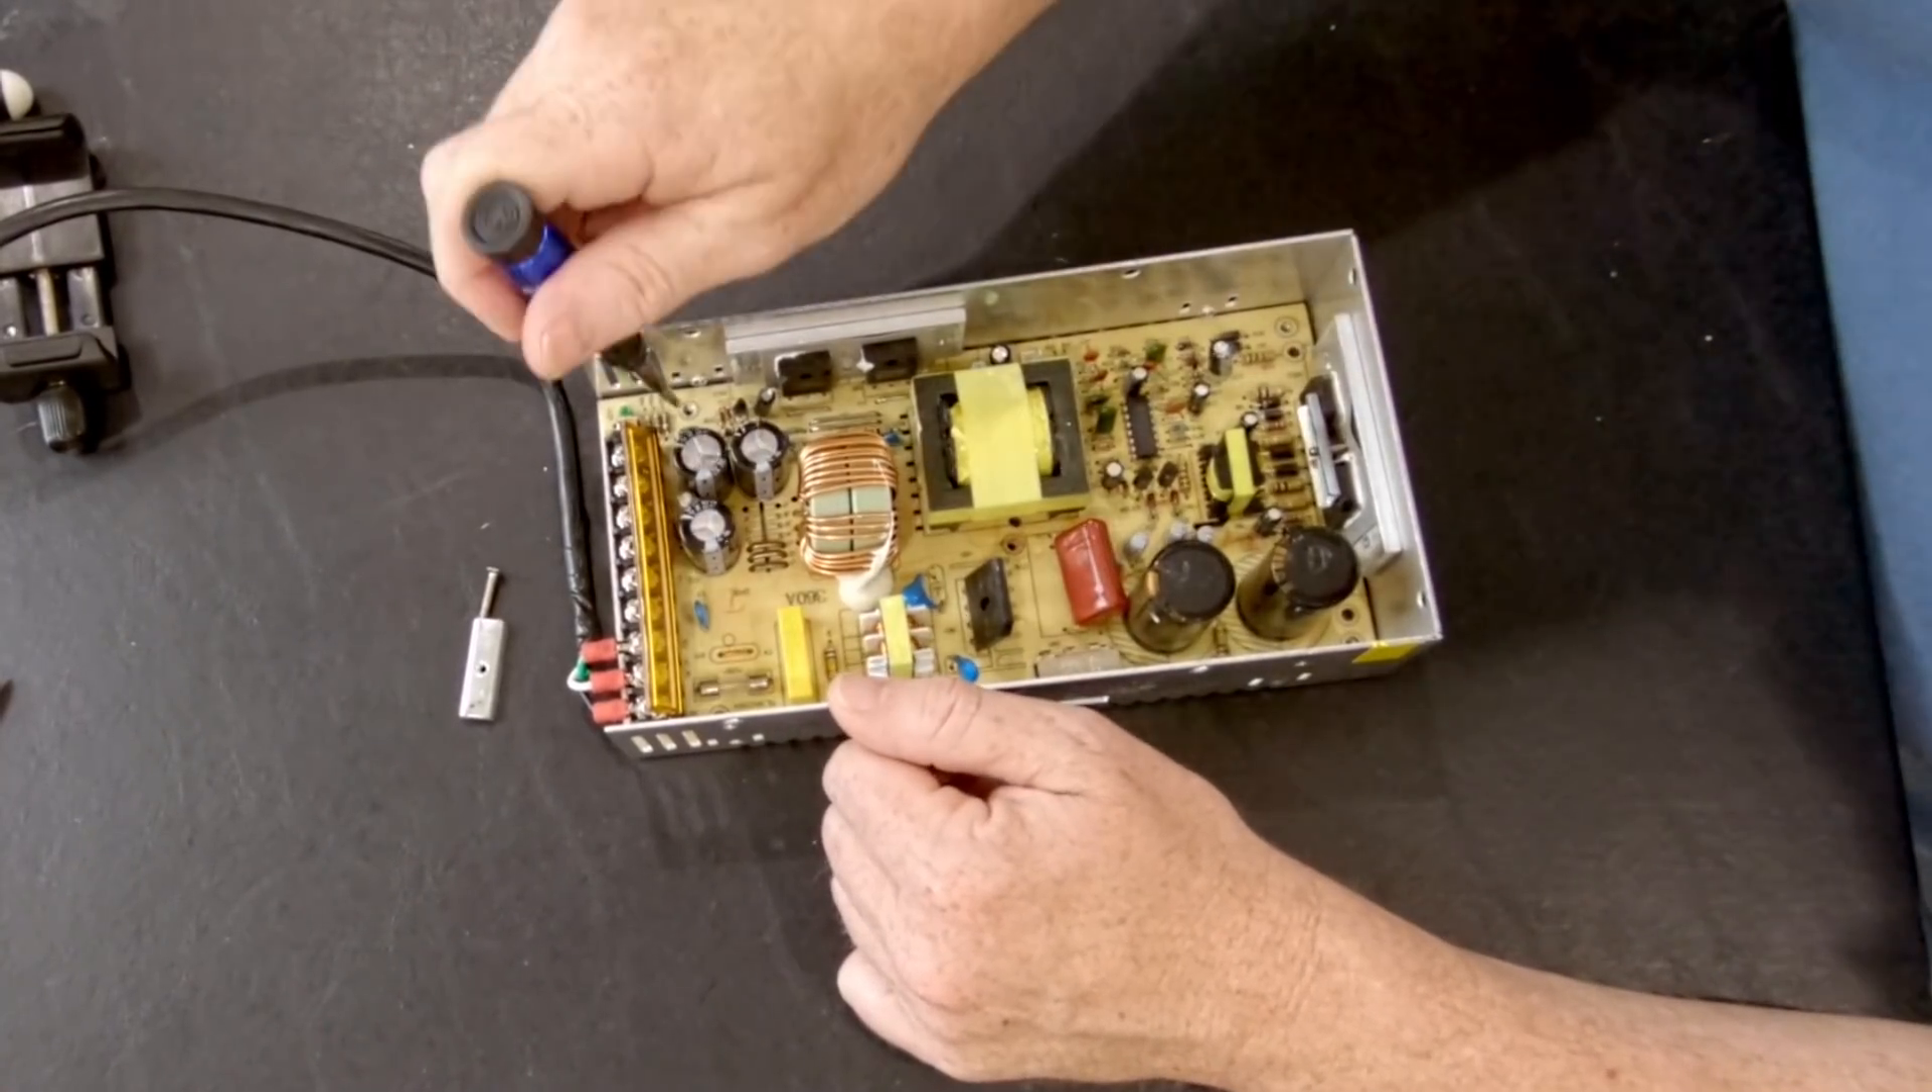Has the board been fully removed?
No.